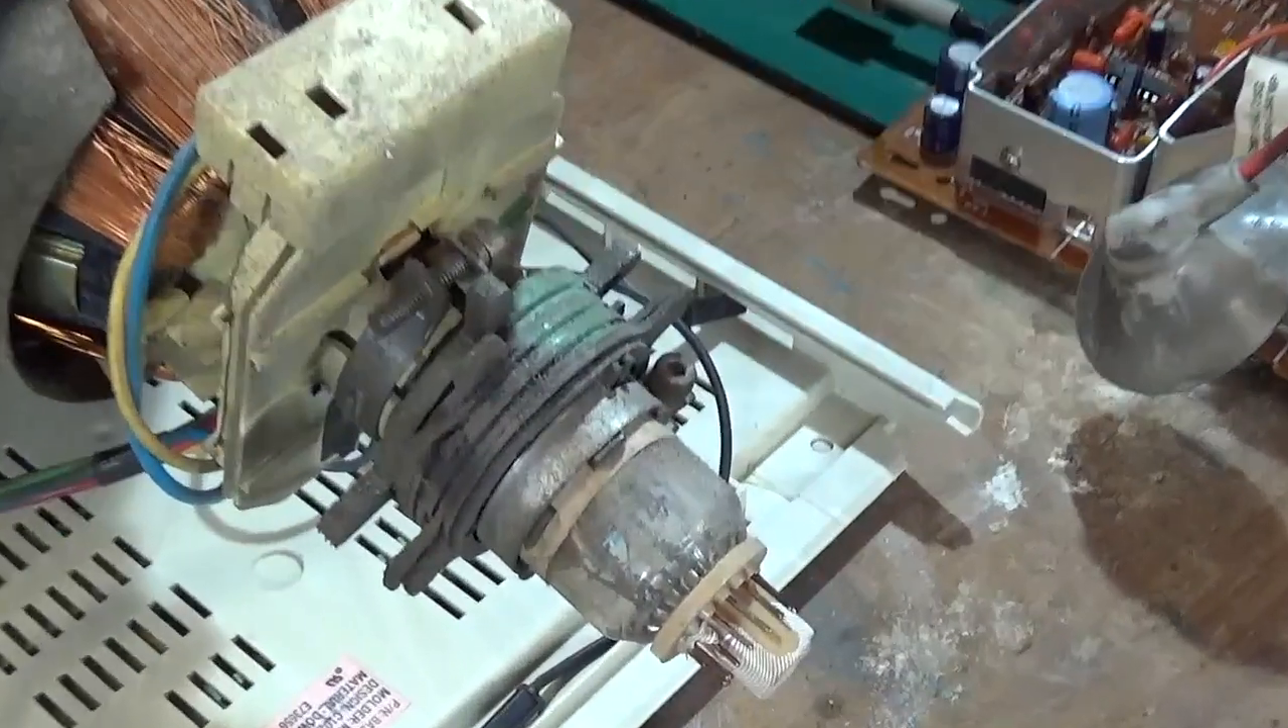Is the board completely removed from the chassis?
Yes.